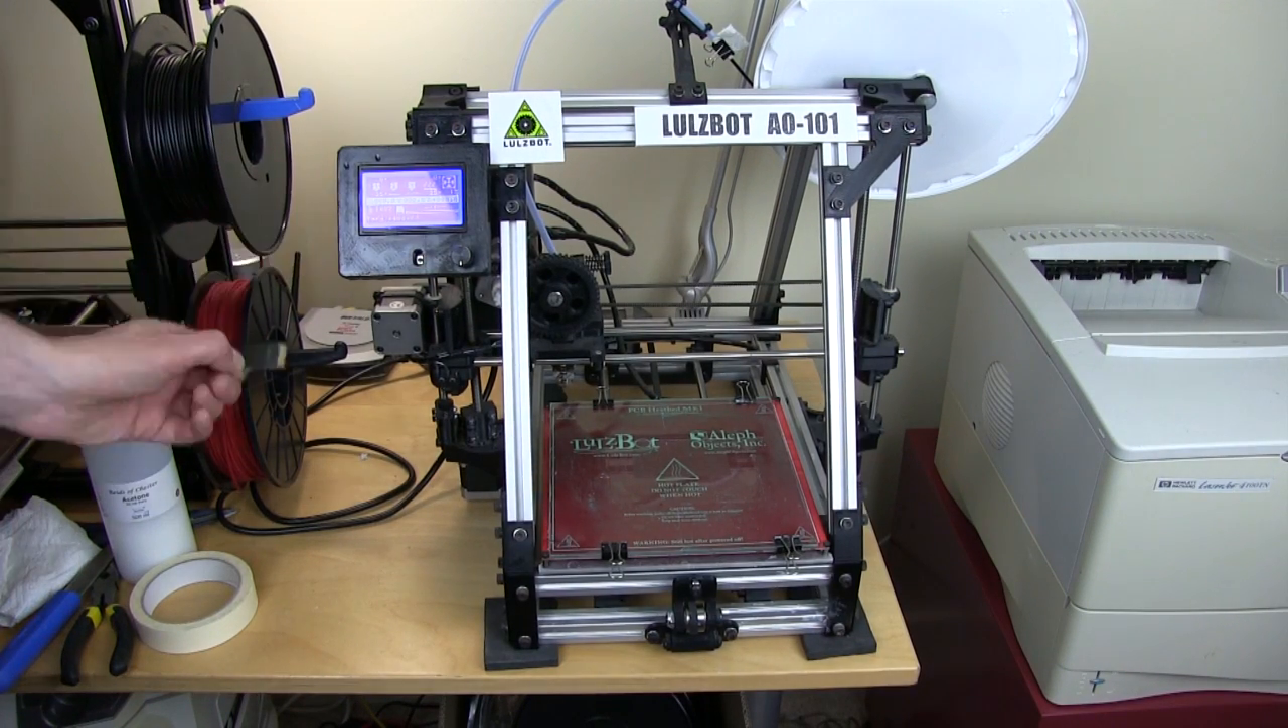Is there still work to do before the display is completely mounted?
No.